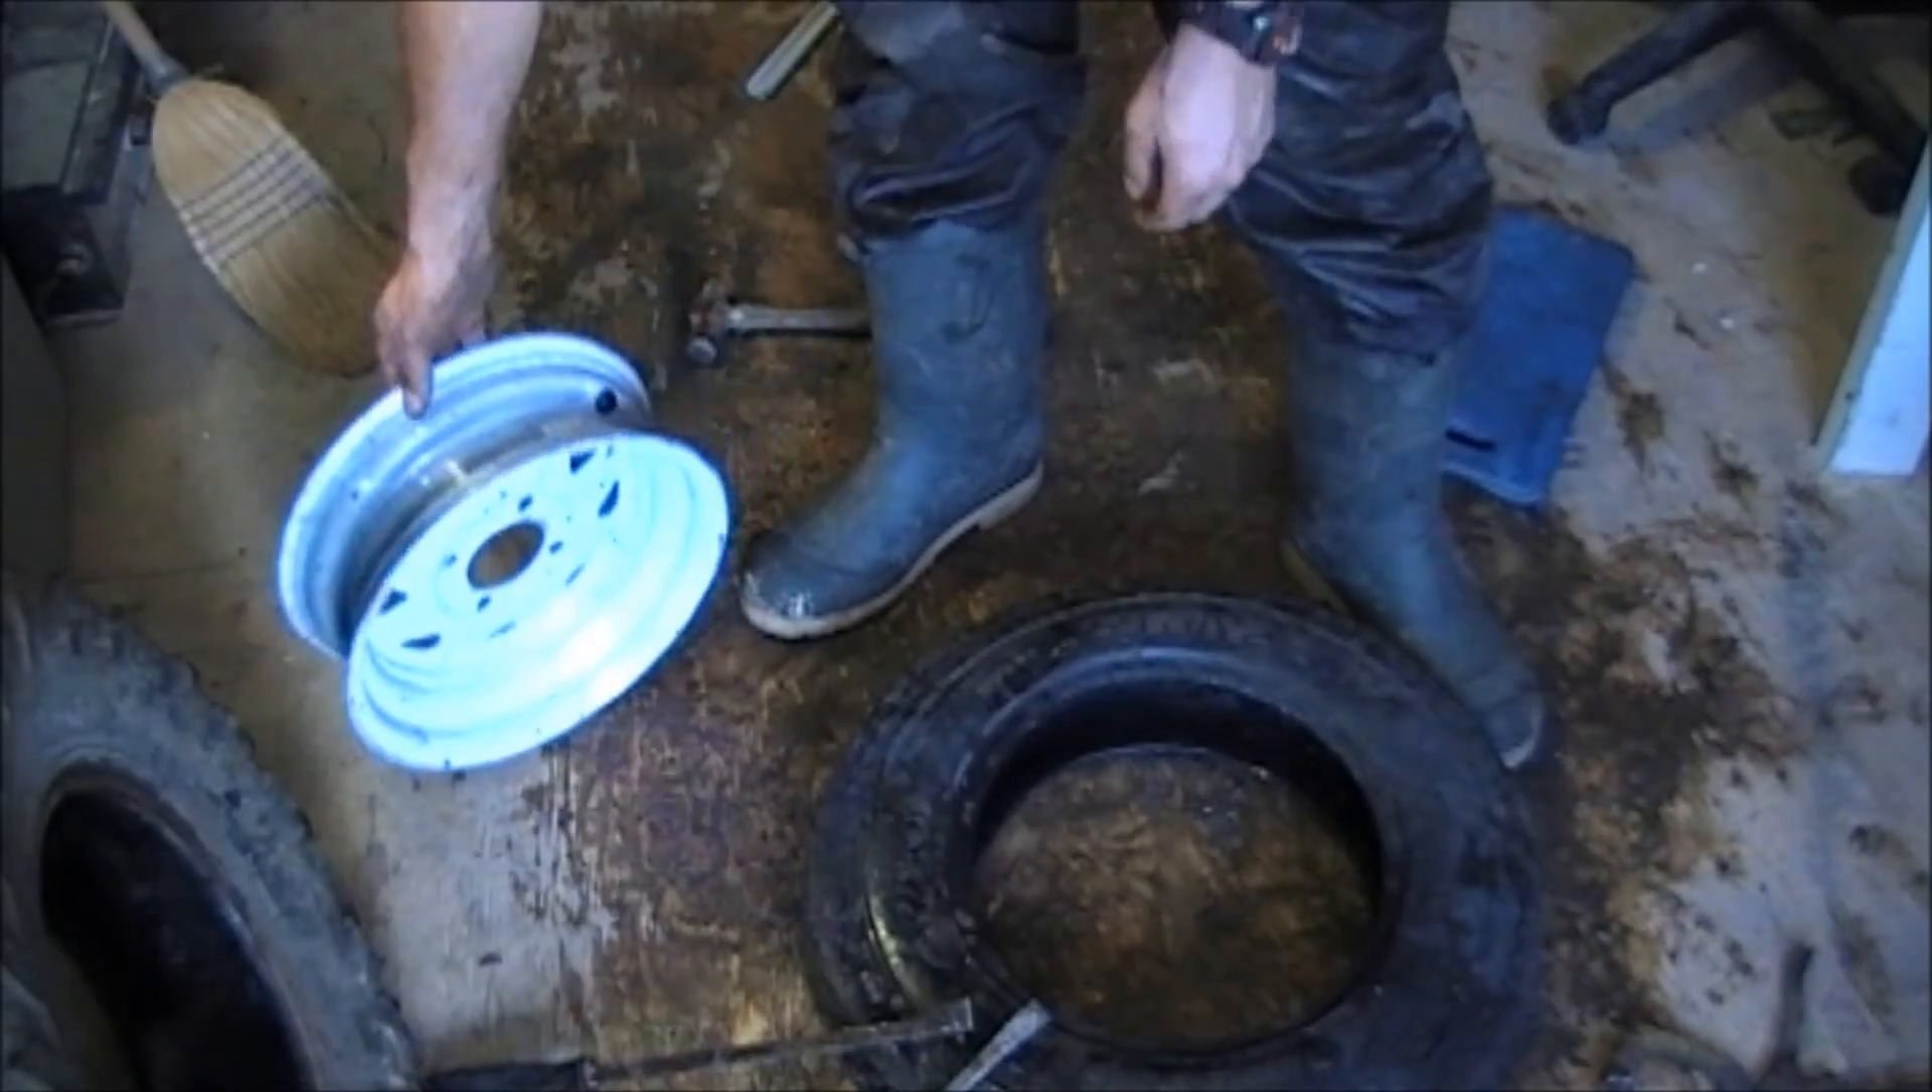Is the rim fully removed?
Yes.